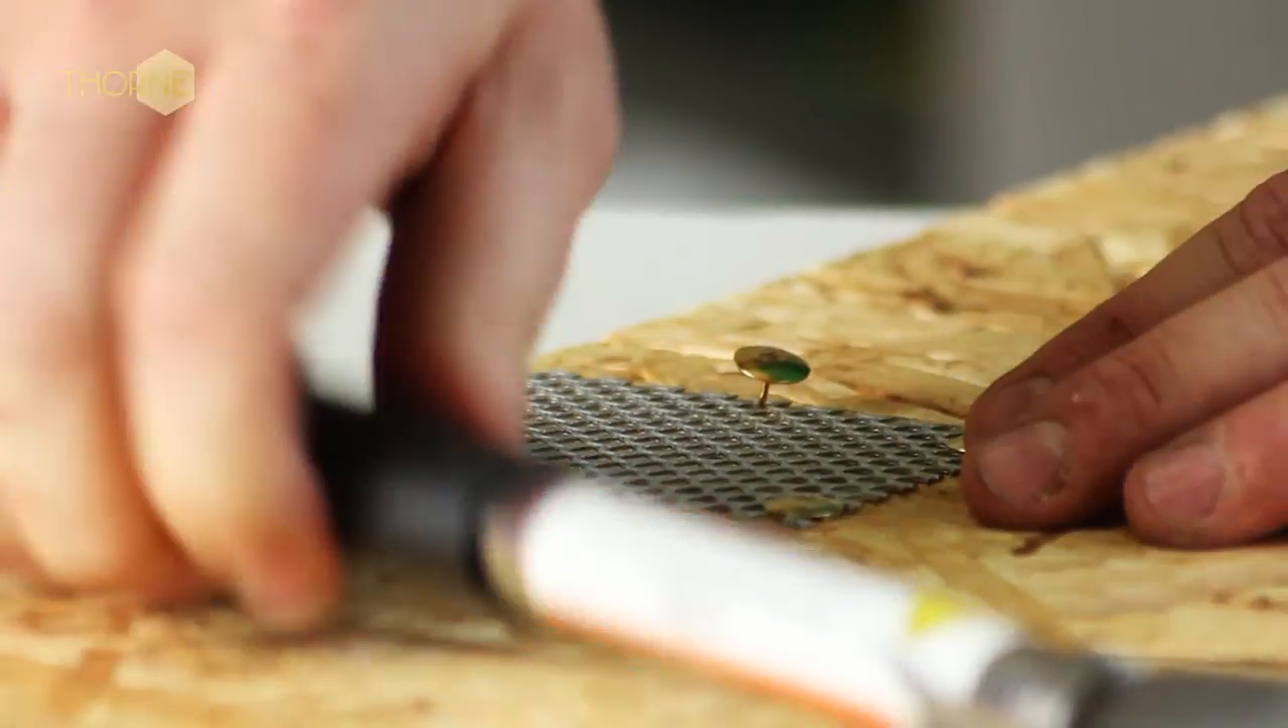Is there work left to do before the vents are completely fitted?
Yes.